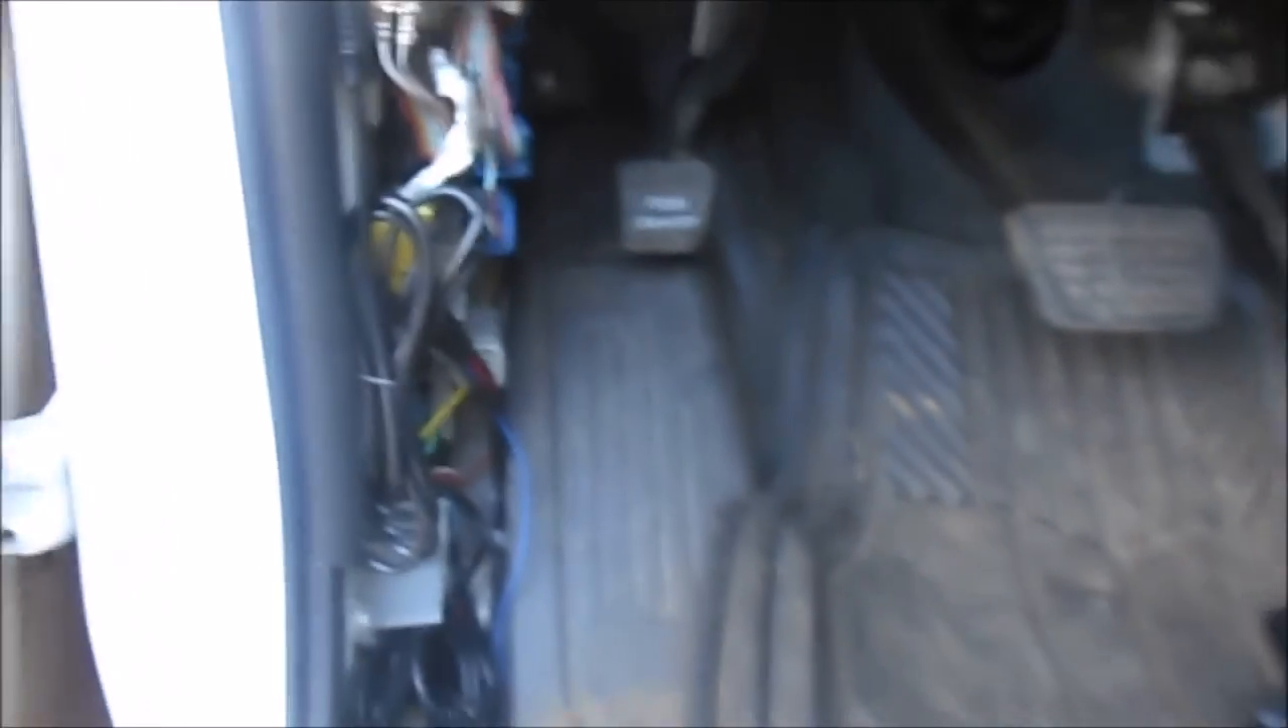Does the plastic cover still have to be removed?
No.